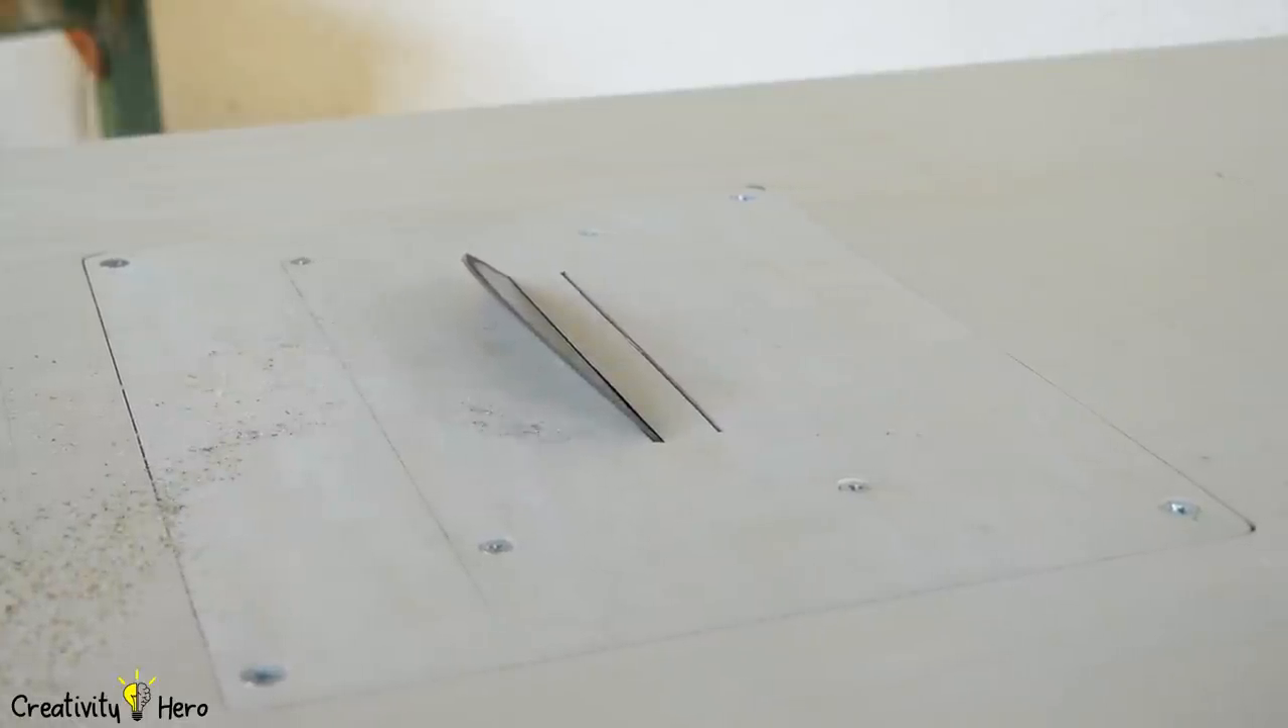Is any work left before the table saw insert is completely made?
No.